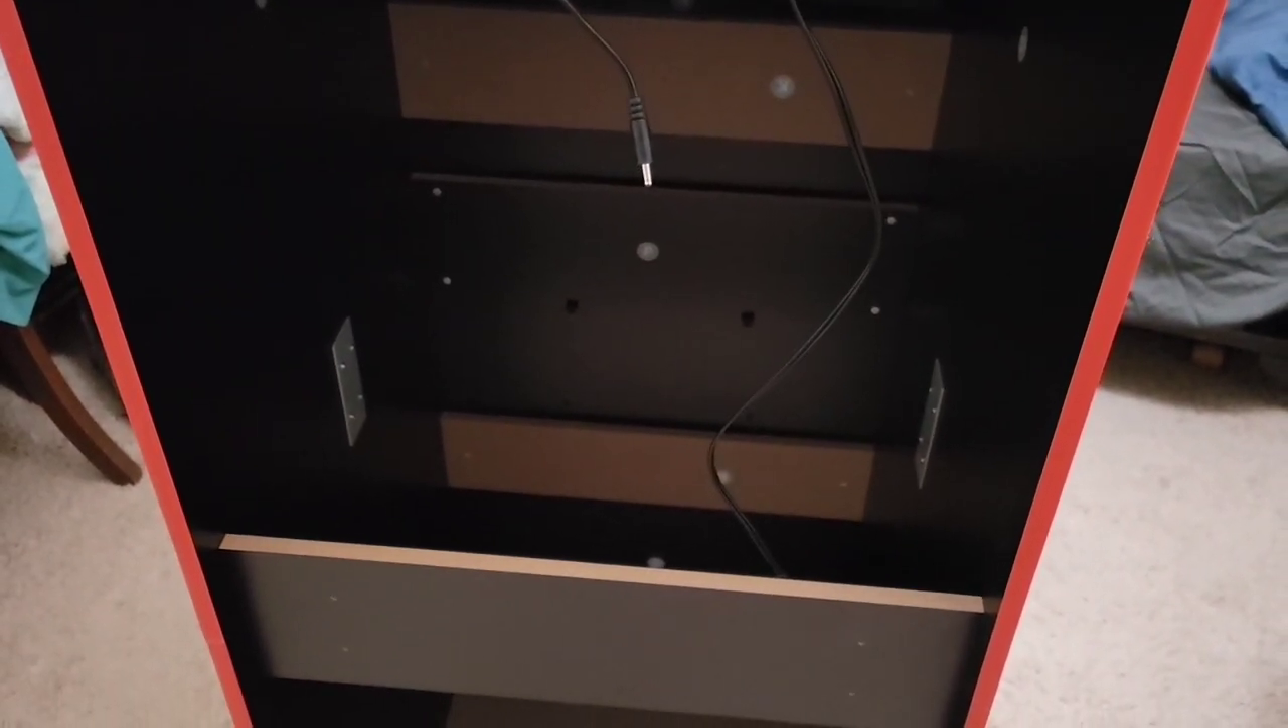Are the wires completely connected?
No.